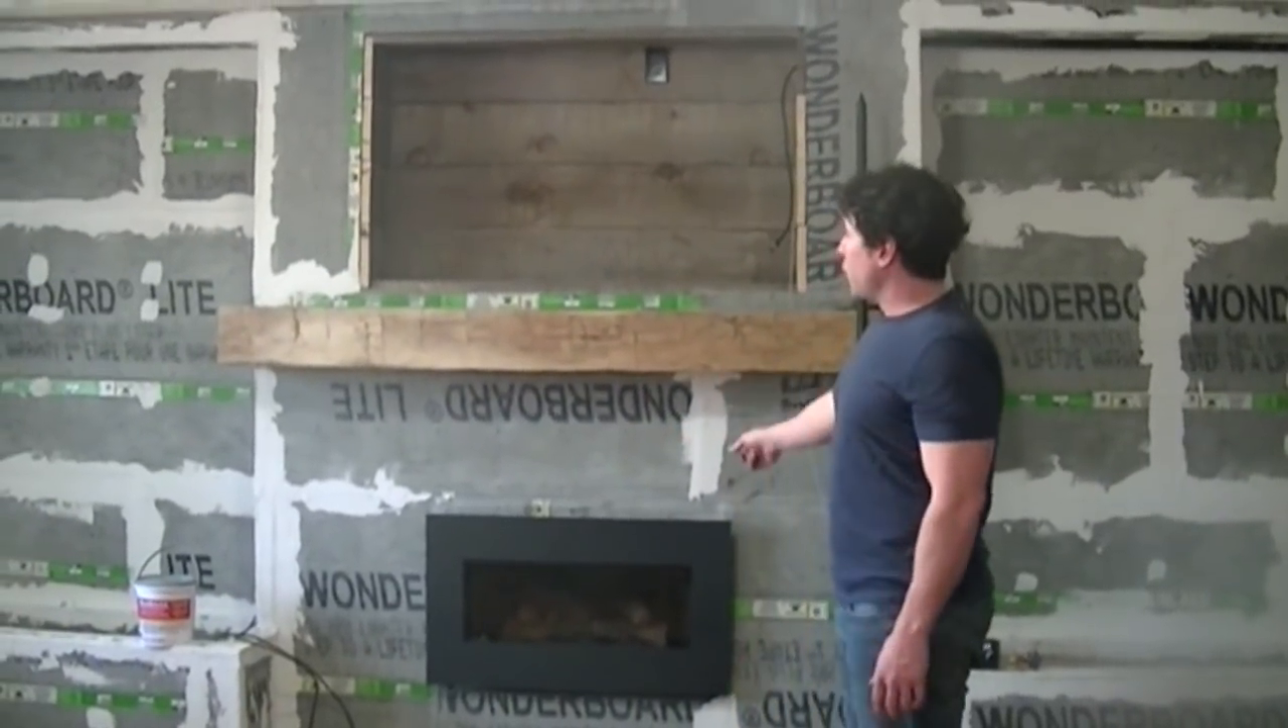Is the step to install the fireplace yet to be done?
No.